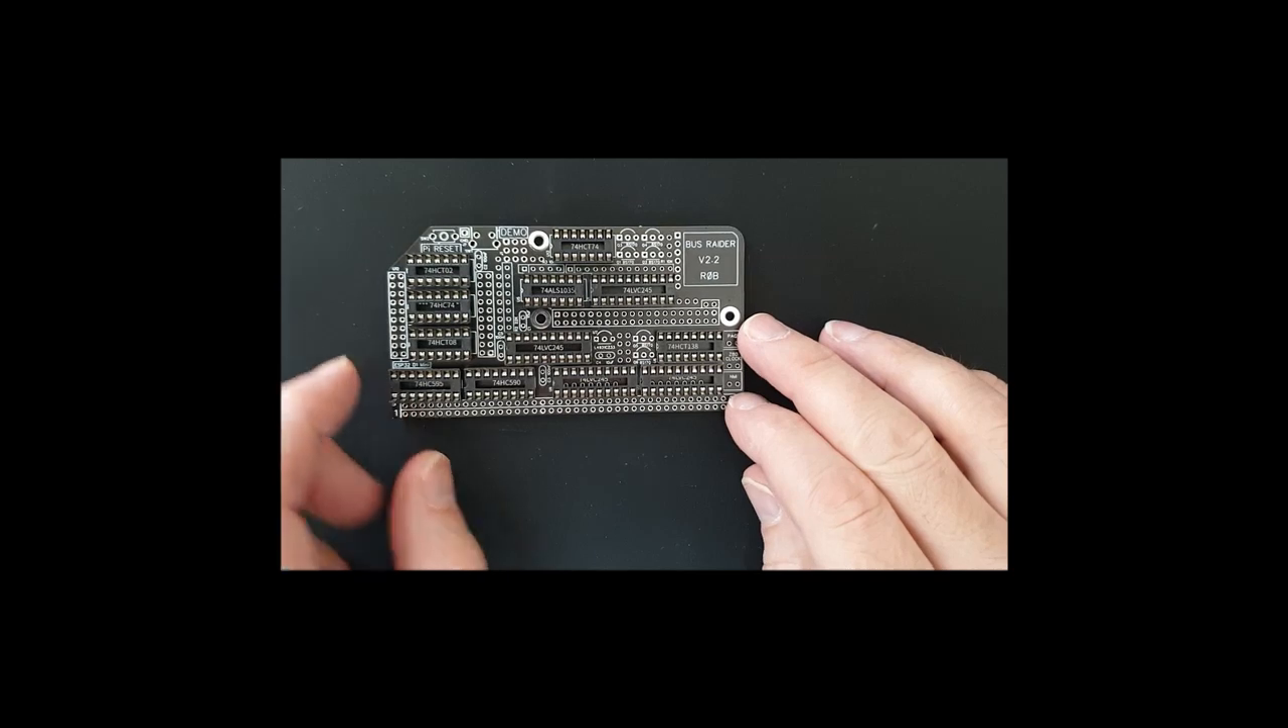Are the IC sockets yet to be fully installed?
No.